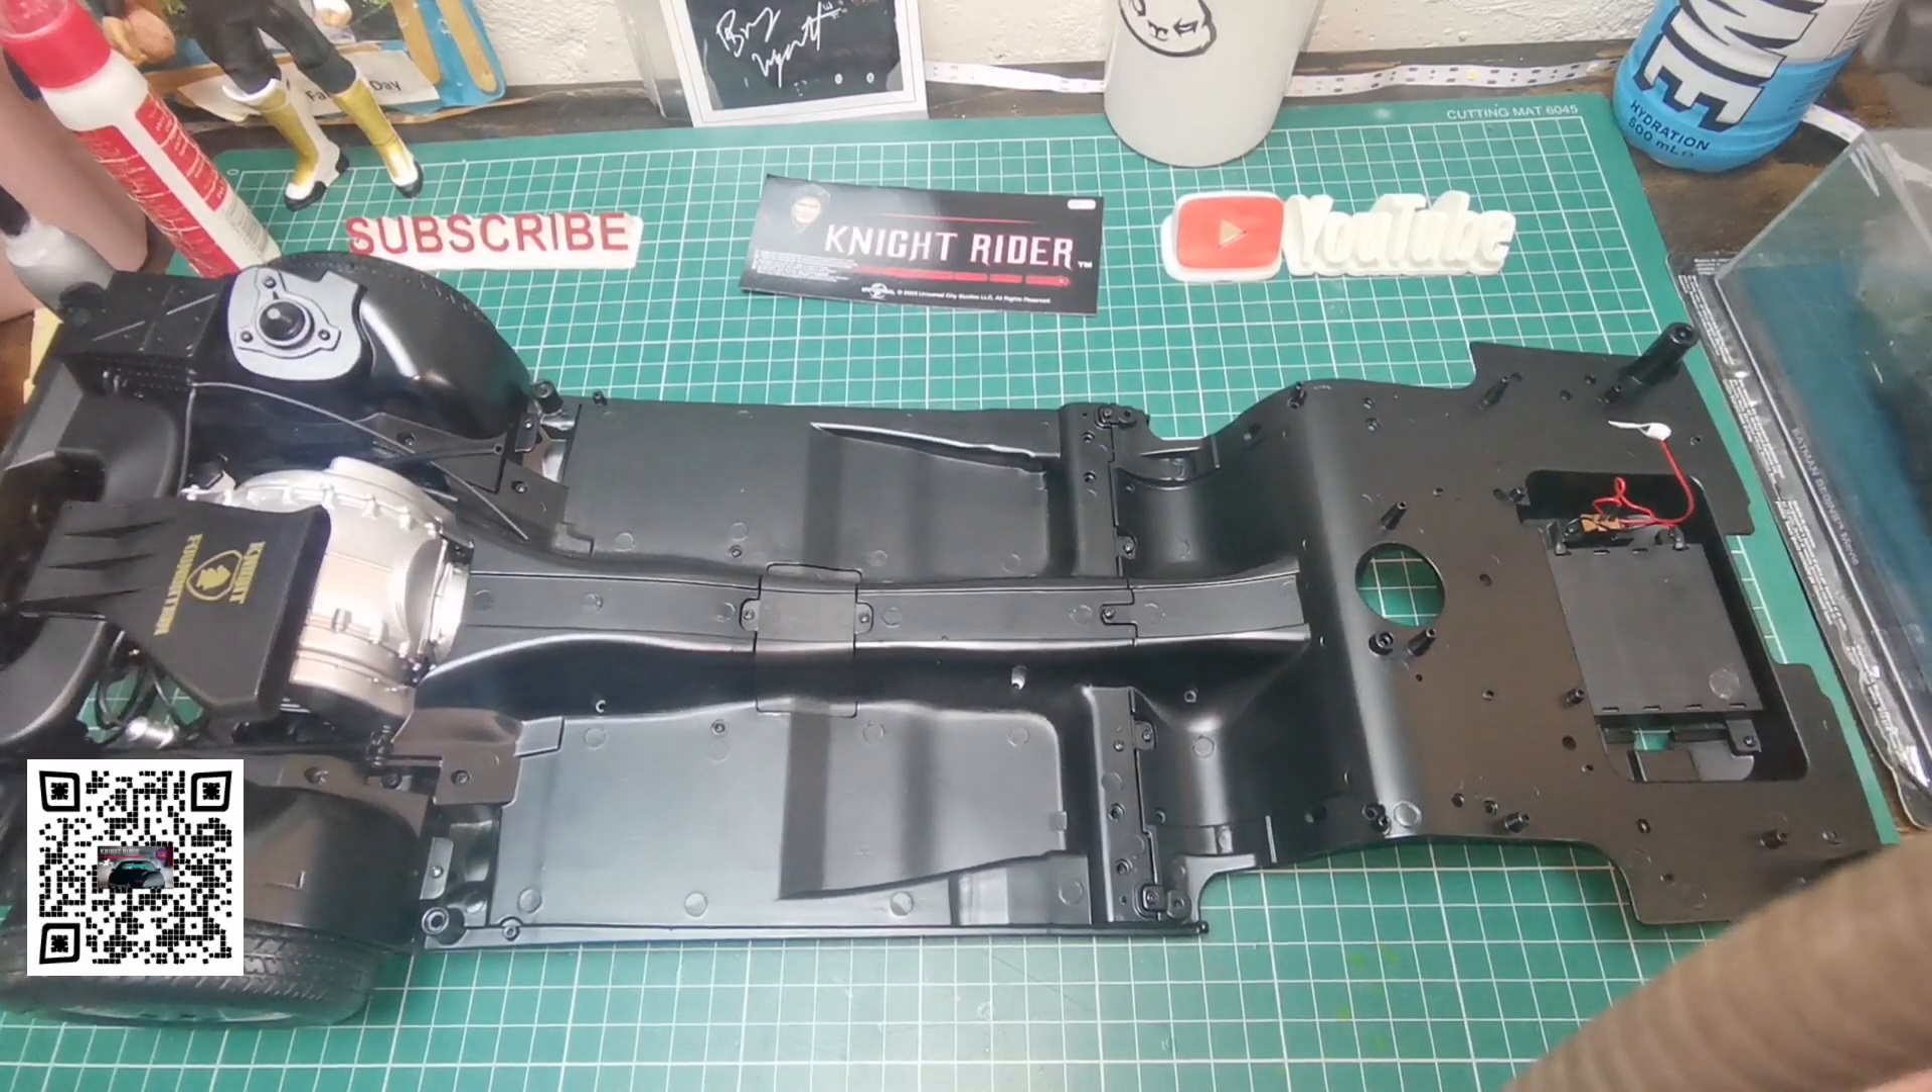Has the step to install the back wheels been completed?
No.